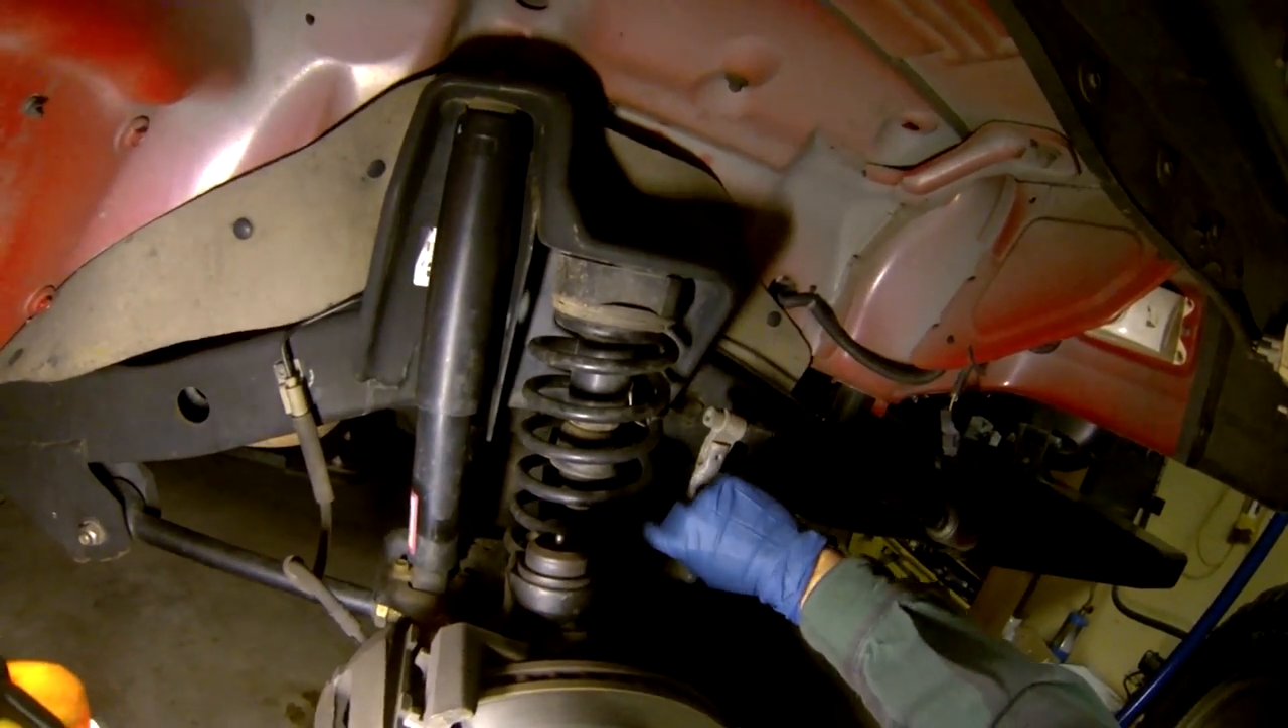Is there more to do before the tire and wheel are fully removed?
No.